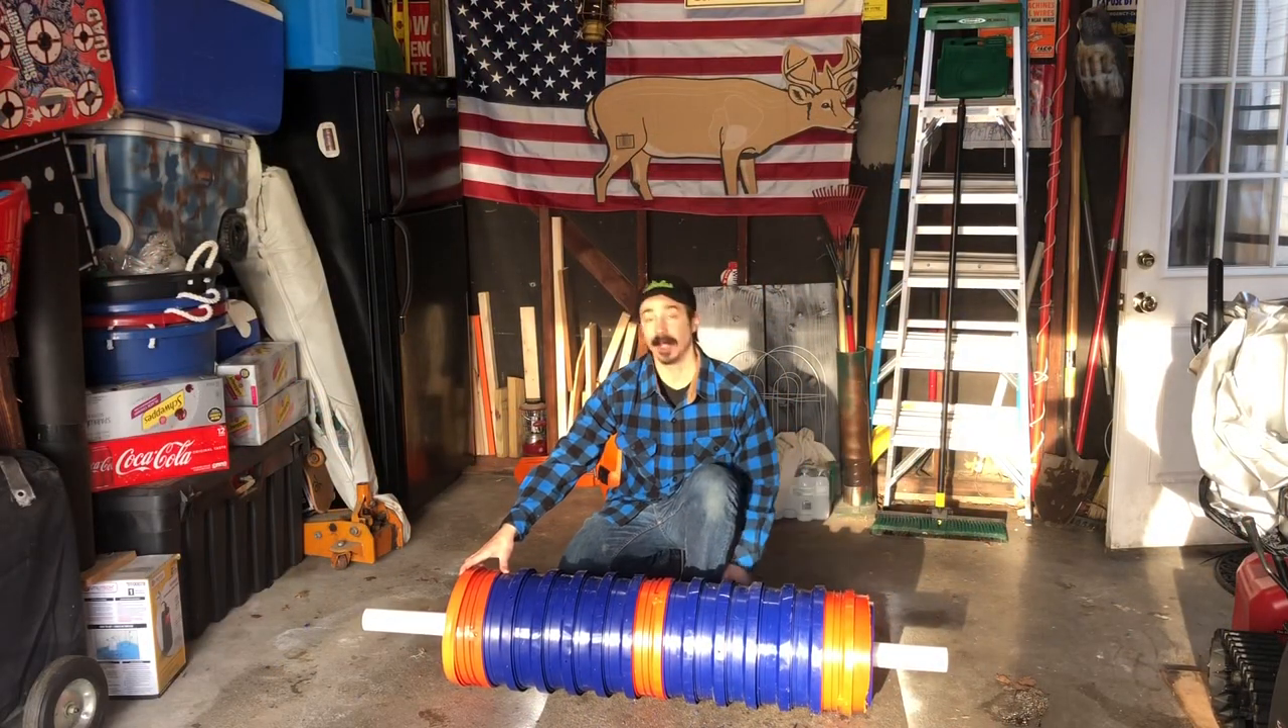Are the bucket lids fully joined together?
Yes.